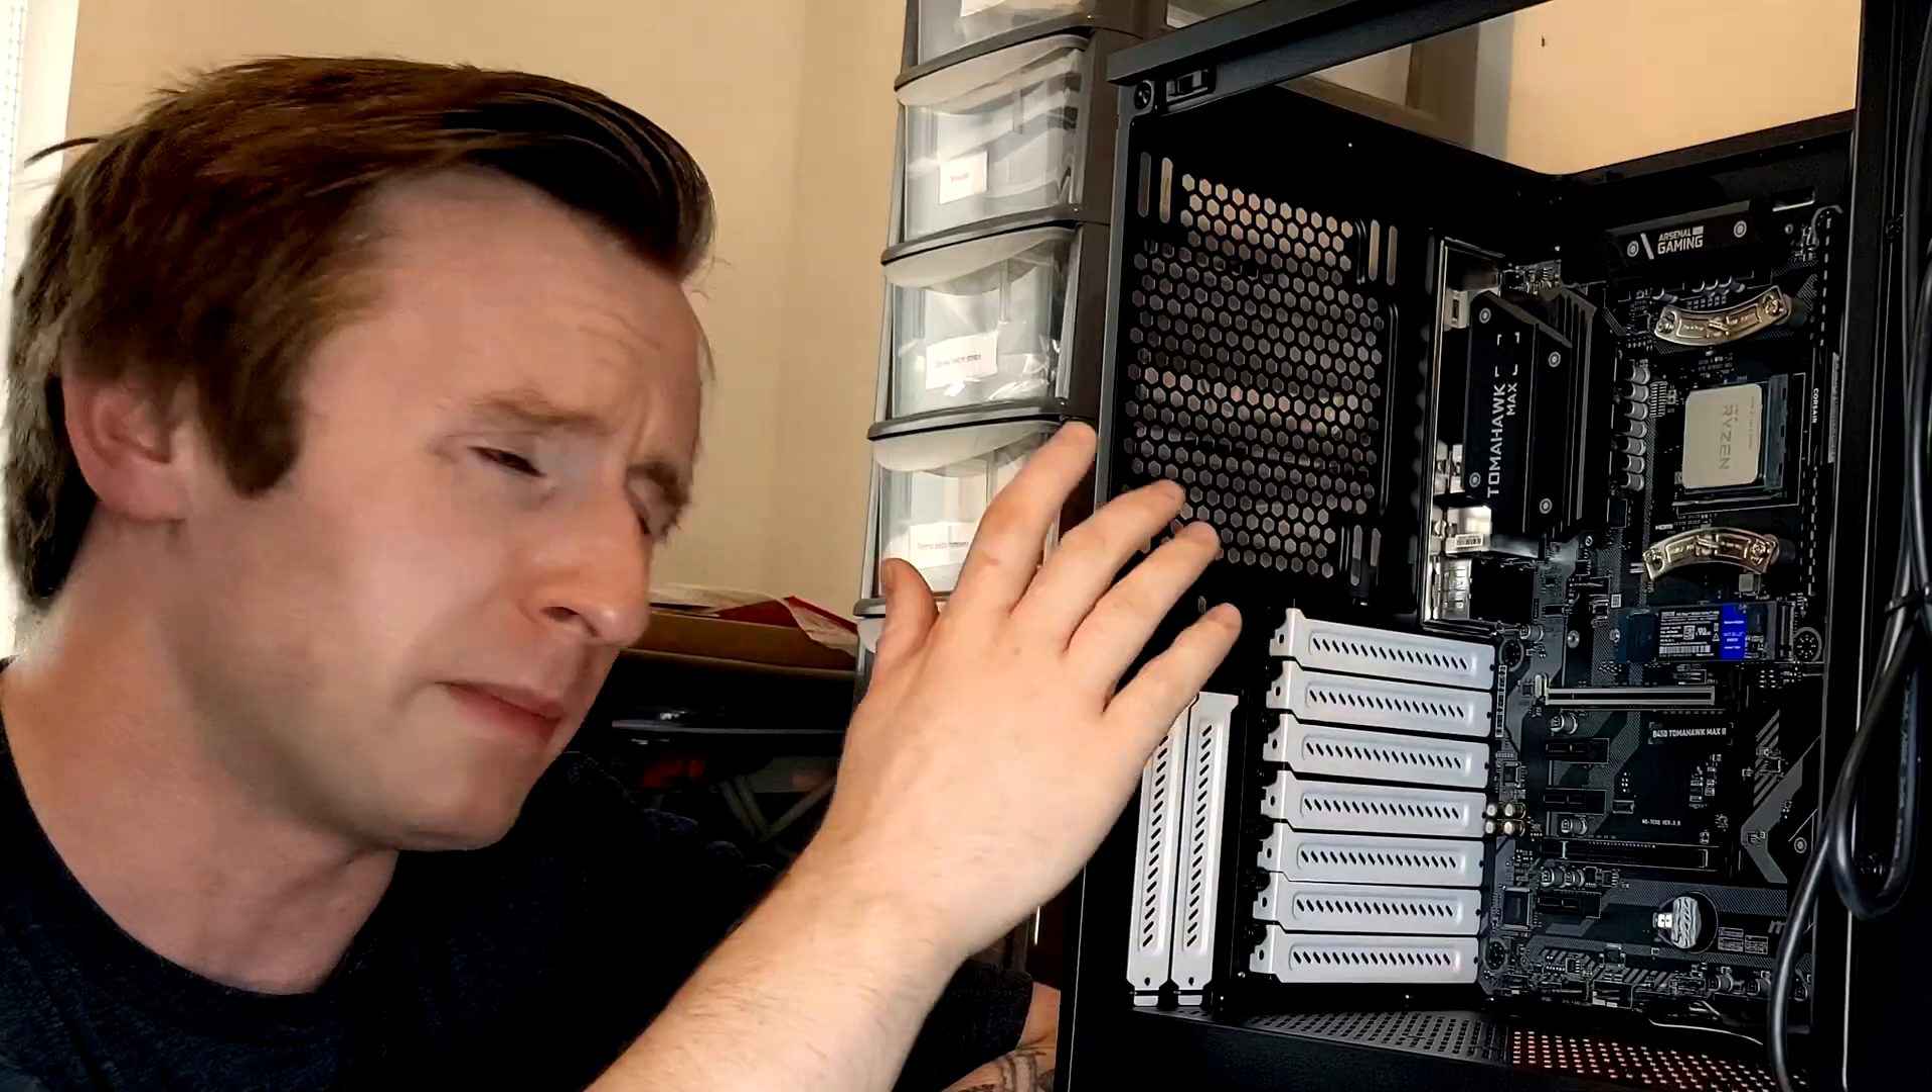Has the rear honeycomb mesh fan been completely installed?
No.